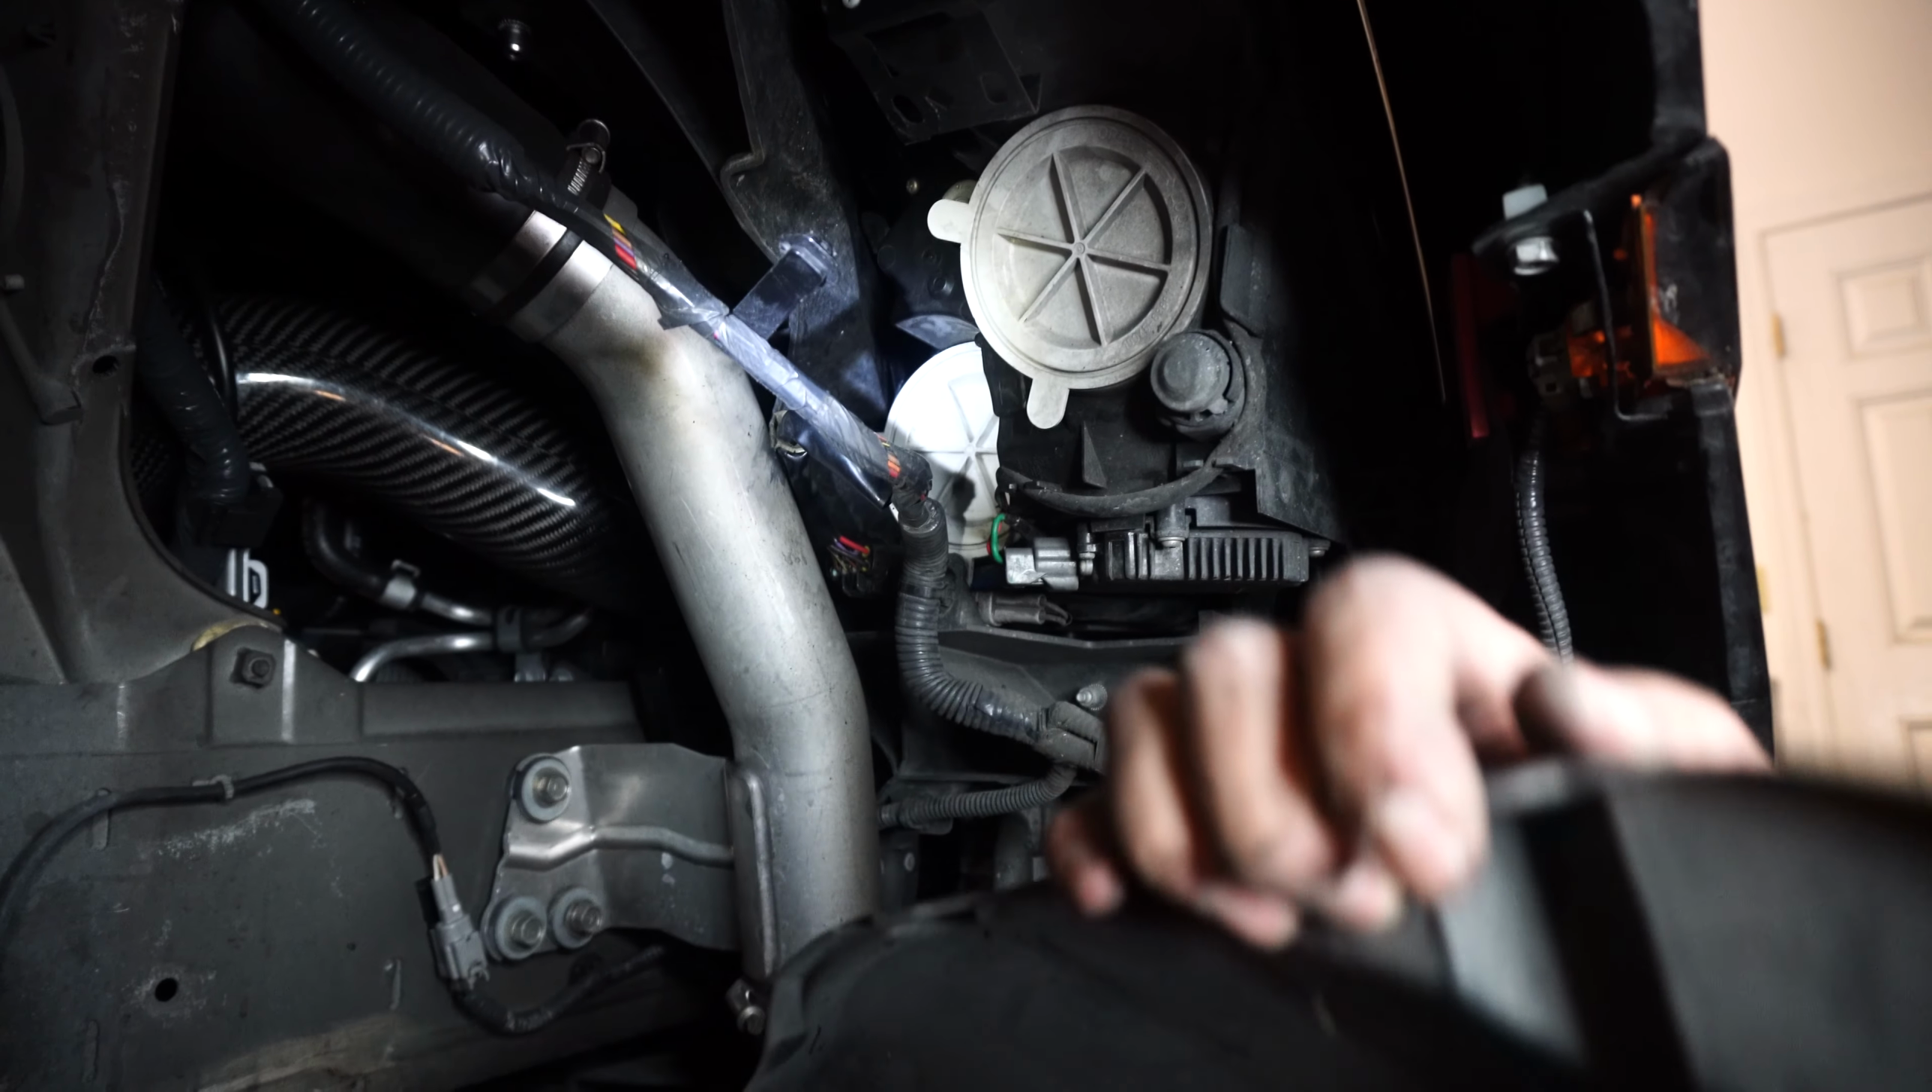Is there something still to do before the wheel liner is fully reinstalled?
Yes.